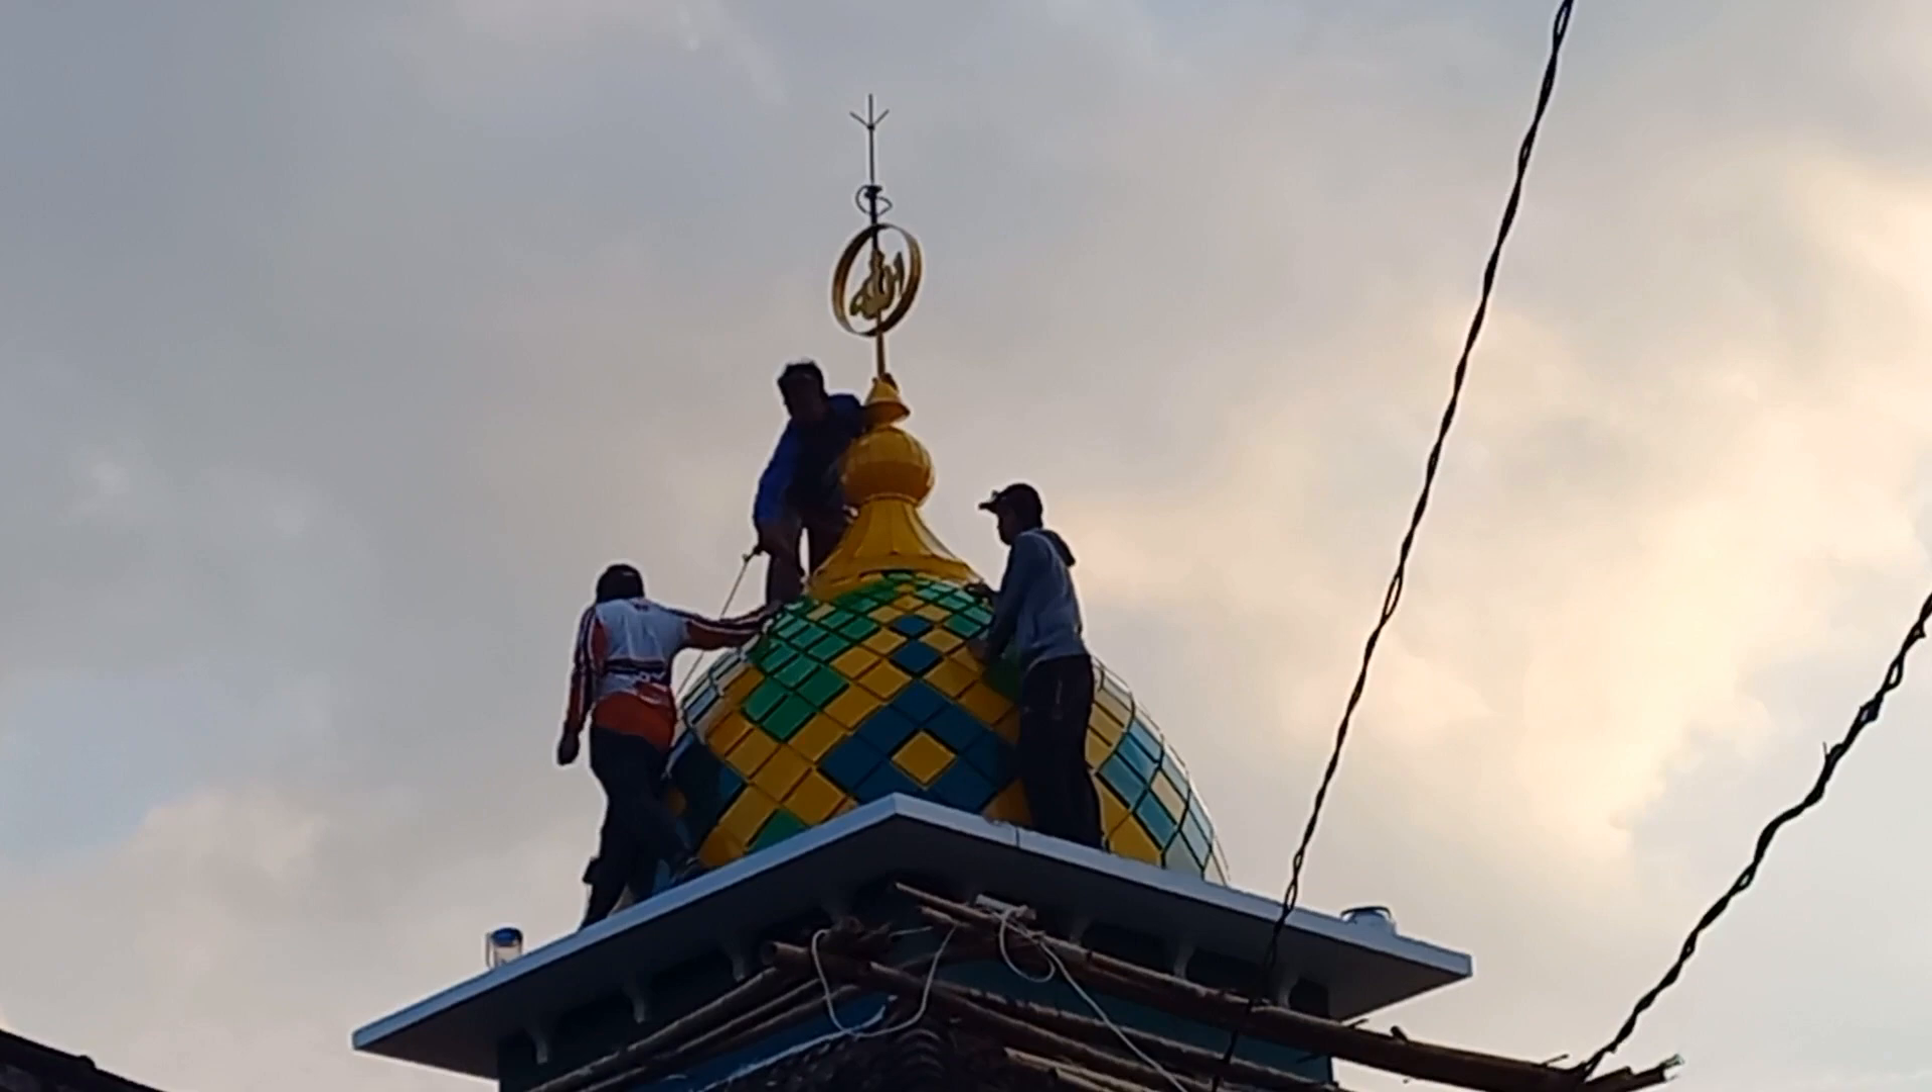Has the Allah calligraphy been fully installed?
Yes.